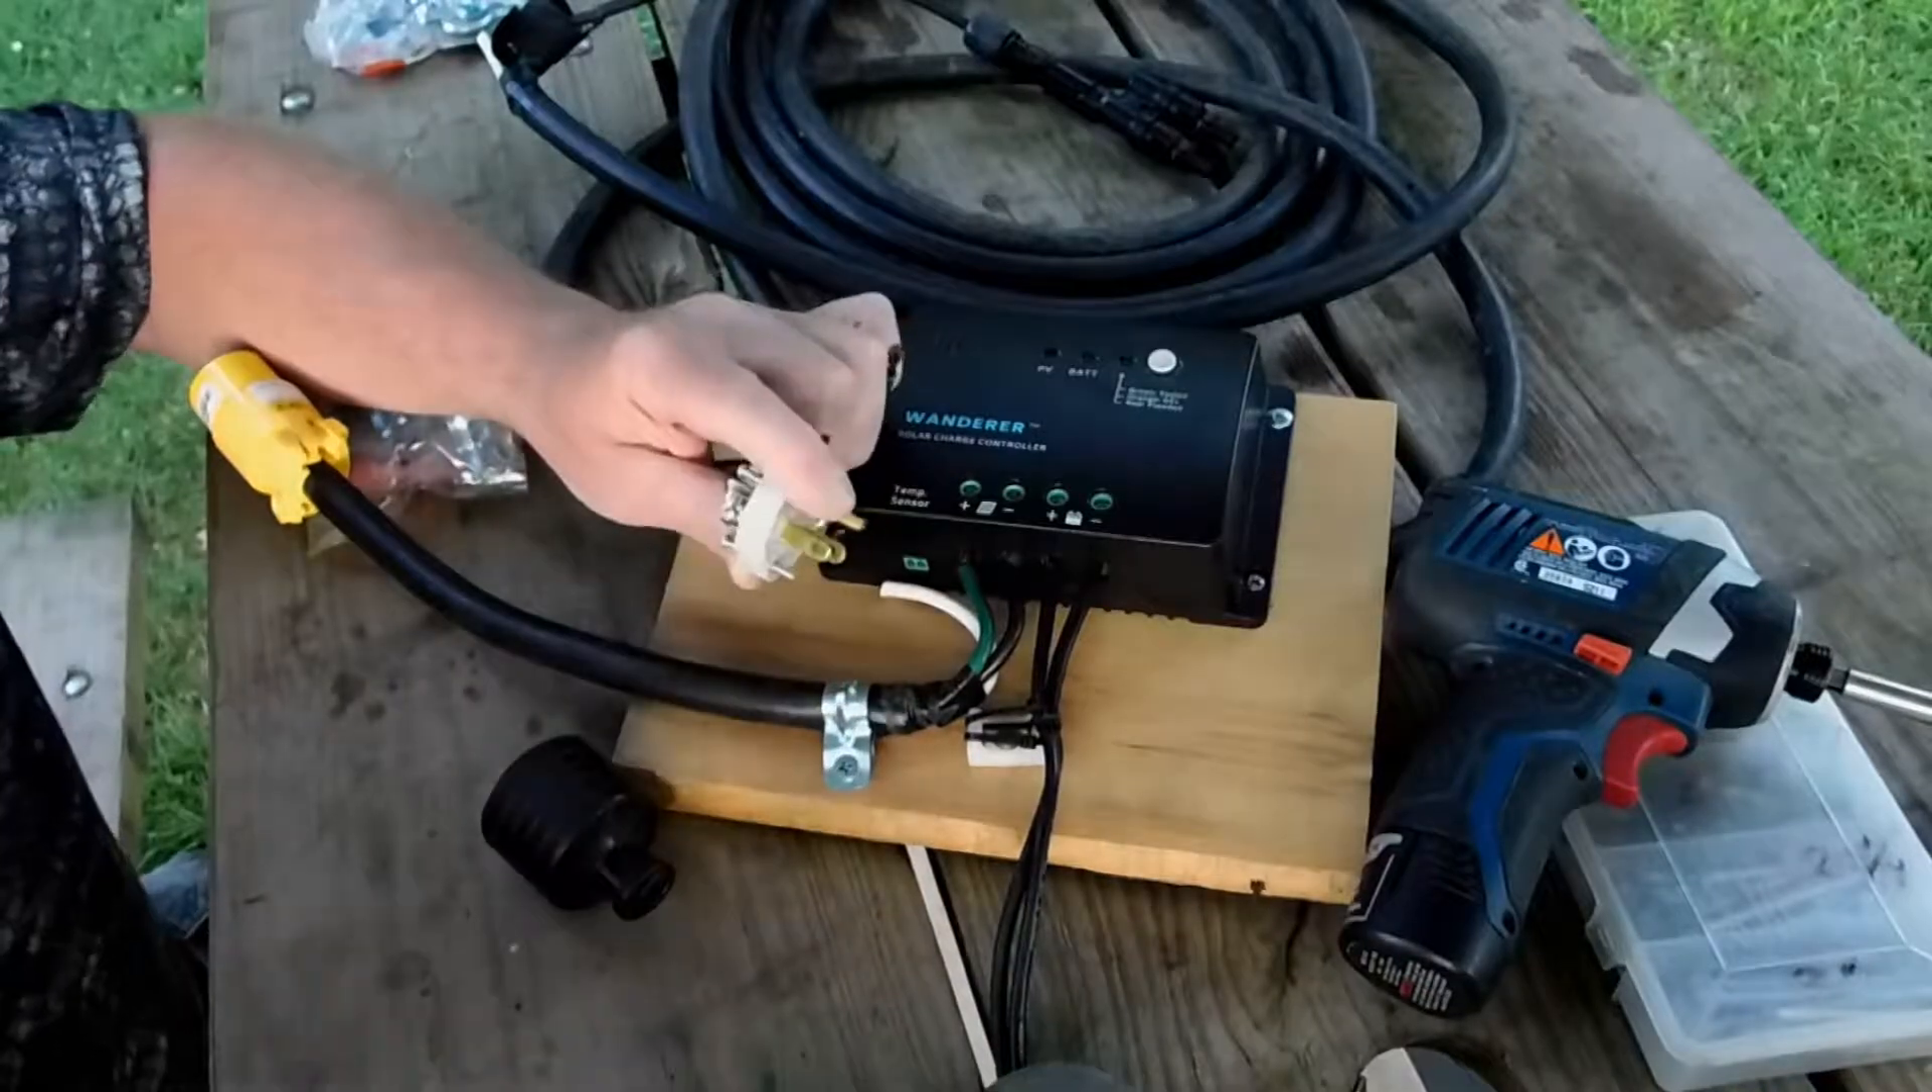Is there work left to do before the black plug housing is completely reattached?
Yes.